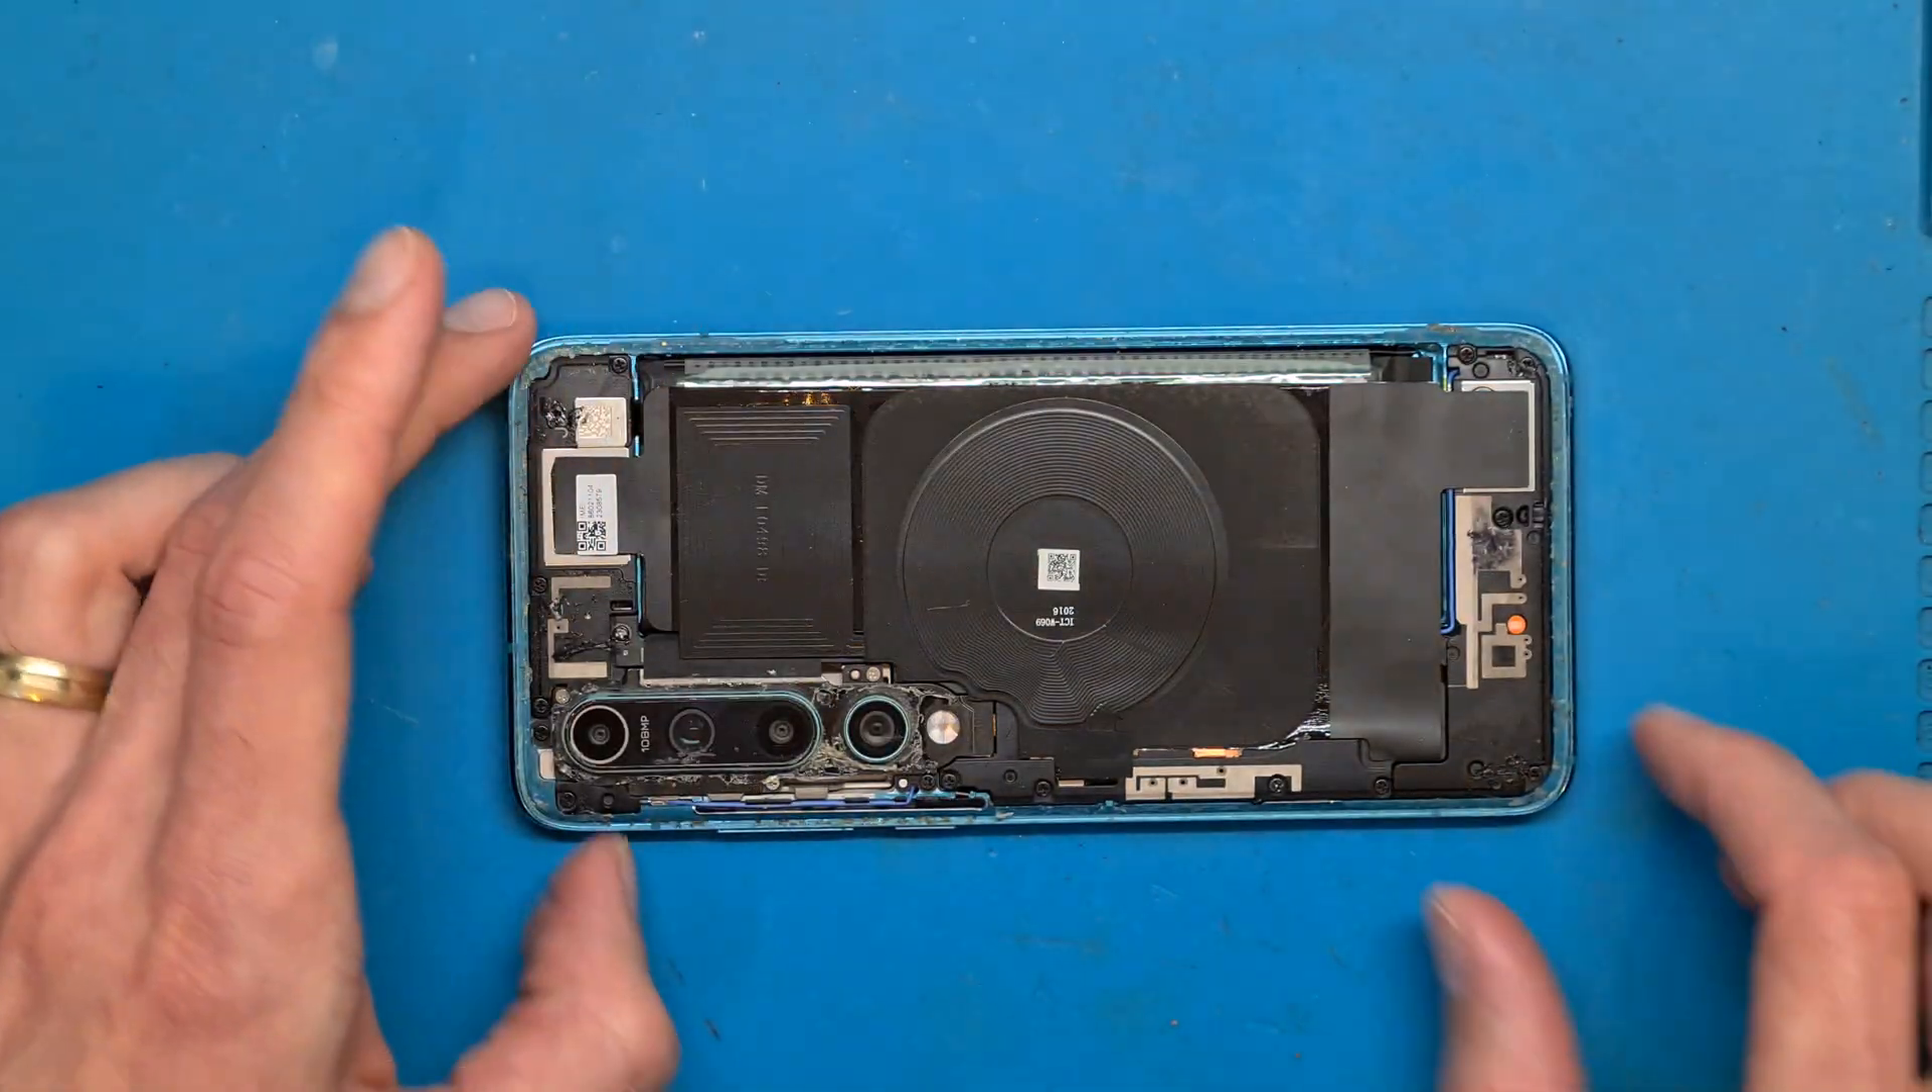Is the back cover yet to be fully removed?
No.